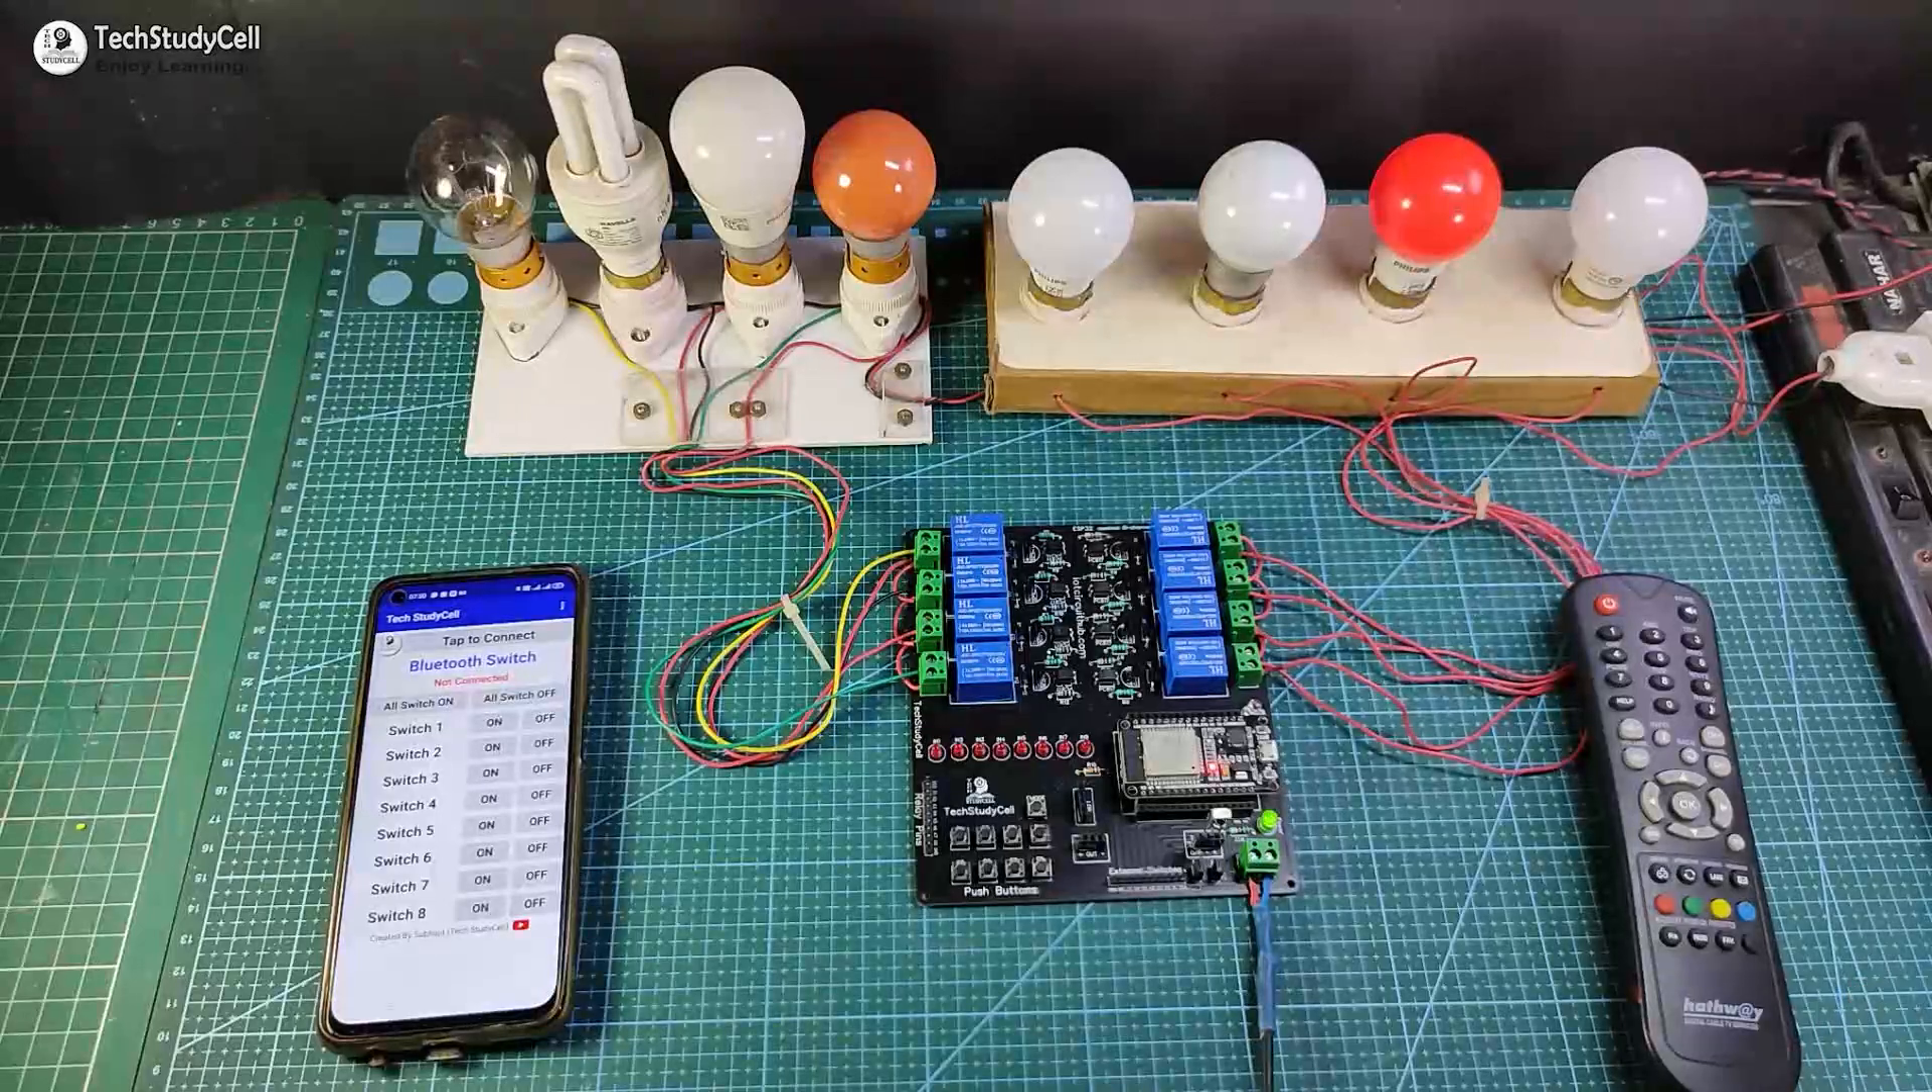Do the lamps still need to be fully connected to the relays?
No.